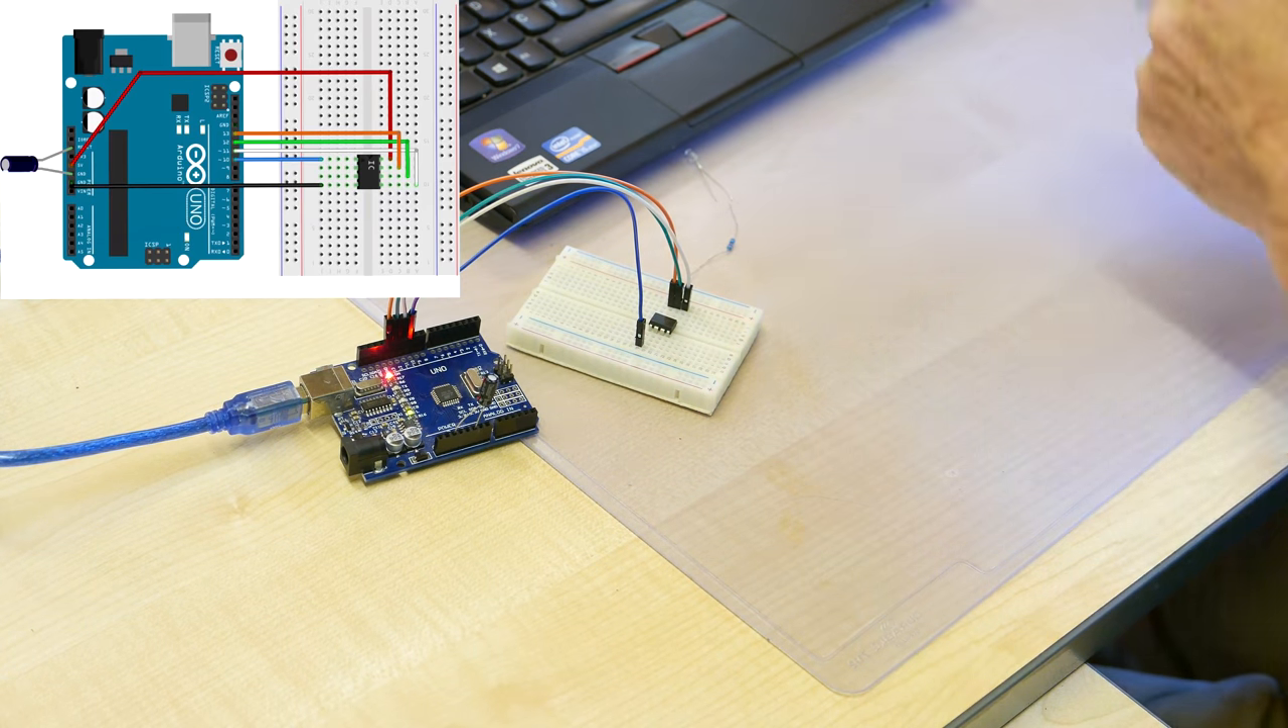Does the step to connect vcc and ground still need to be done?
Yes.